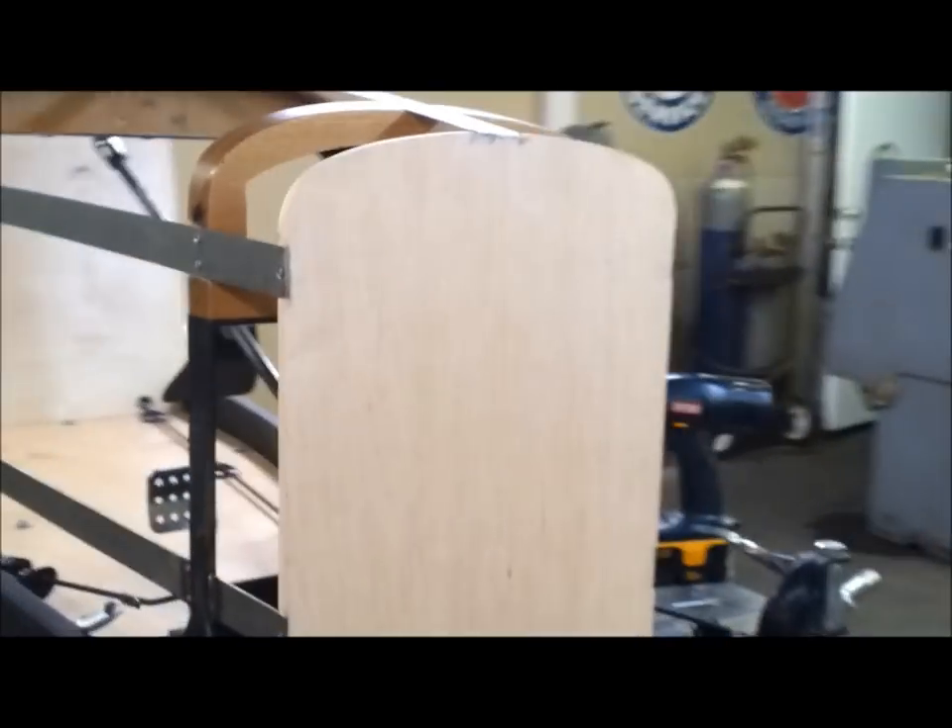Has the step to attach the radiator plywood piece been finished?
Yes.